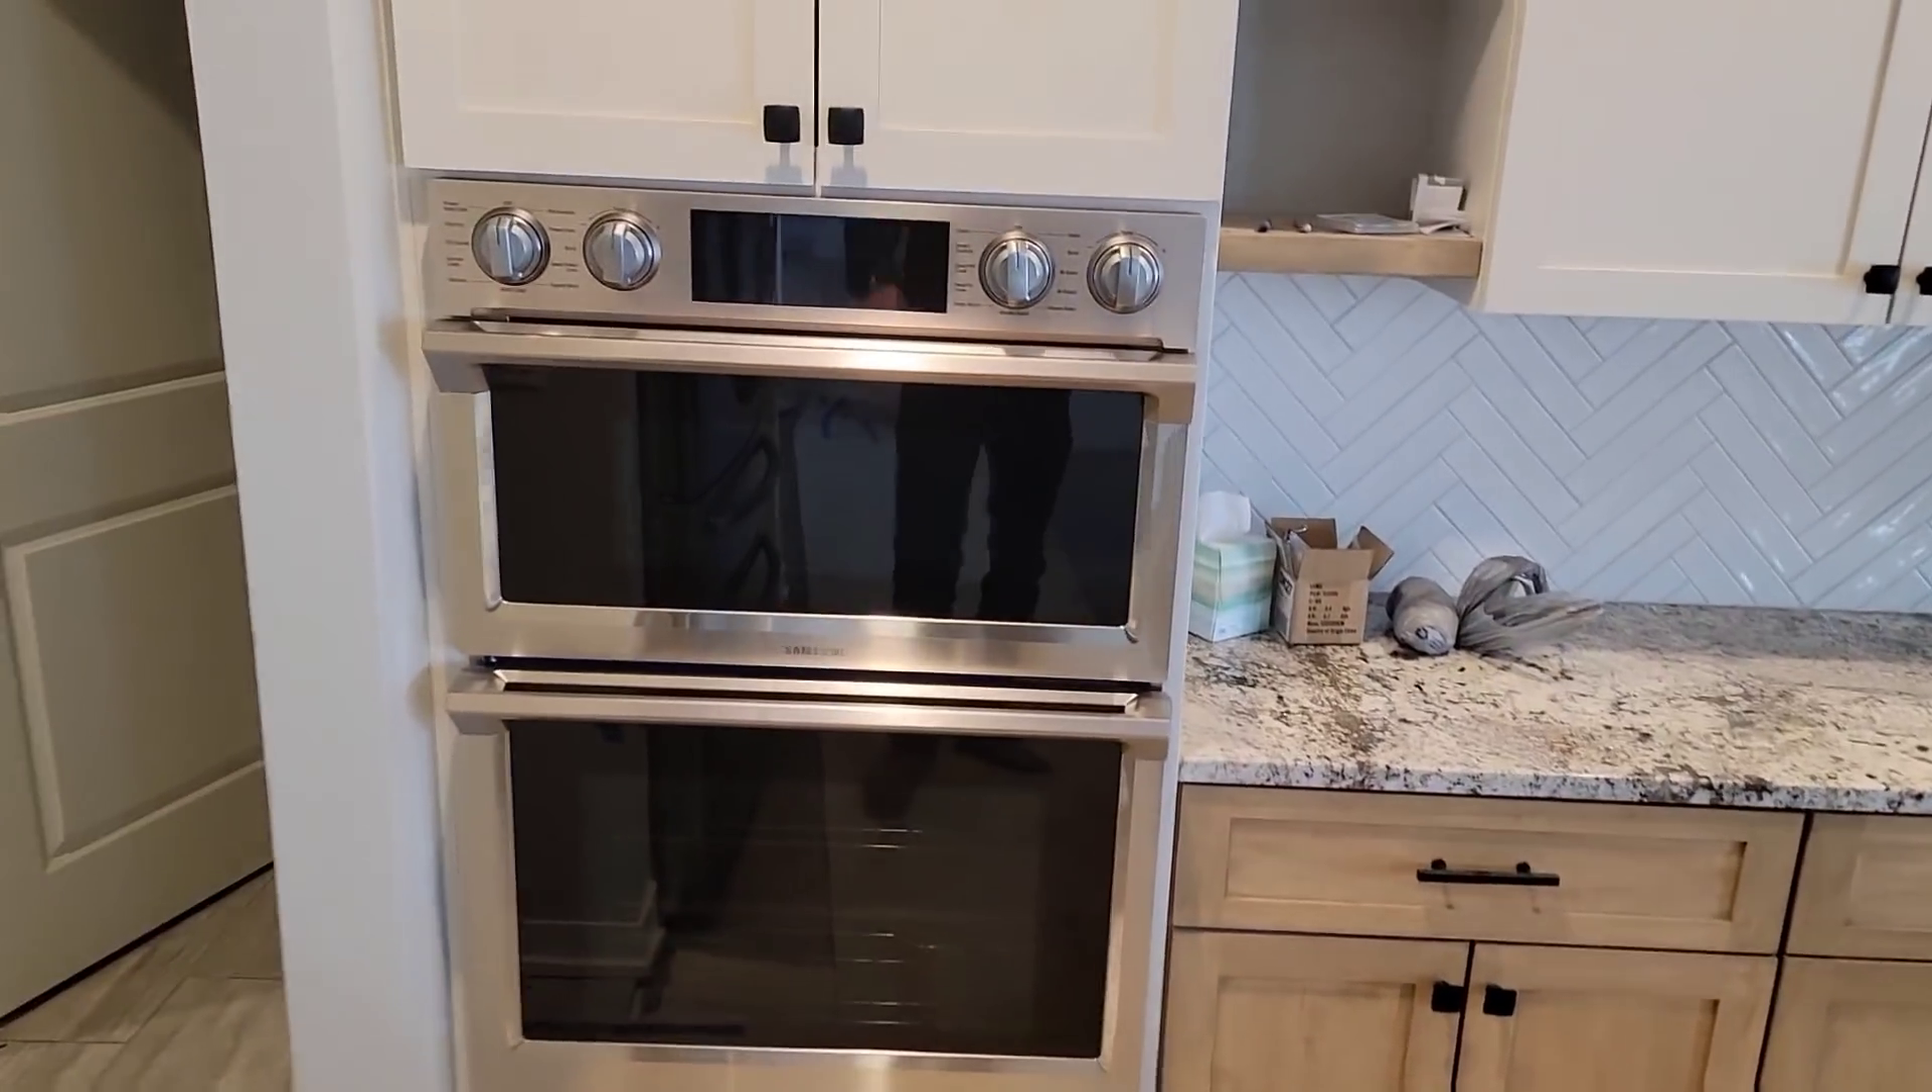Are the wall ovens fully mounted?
Yes.